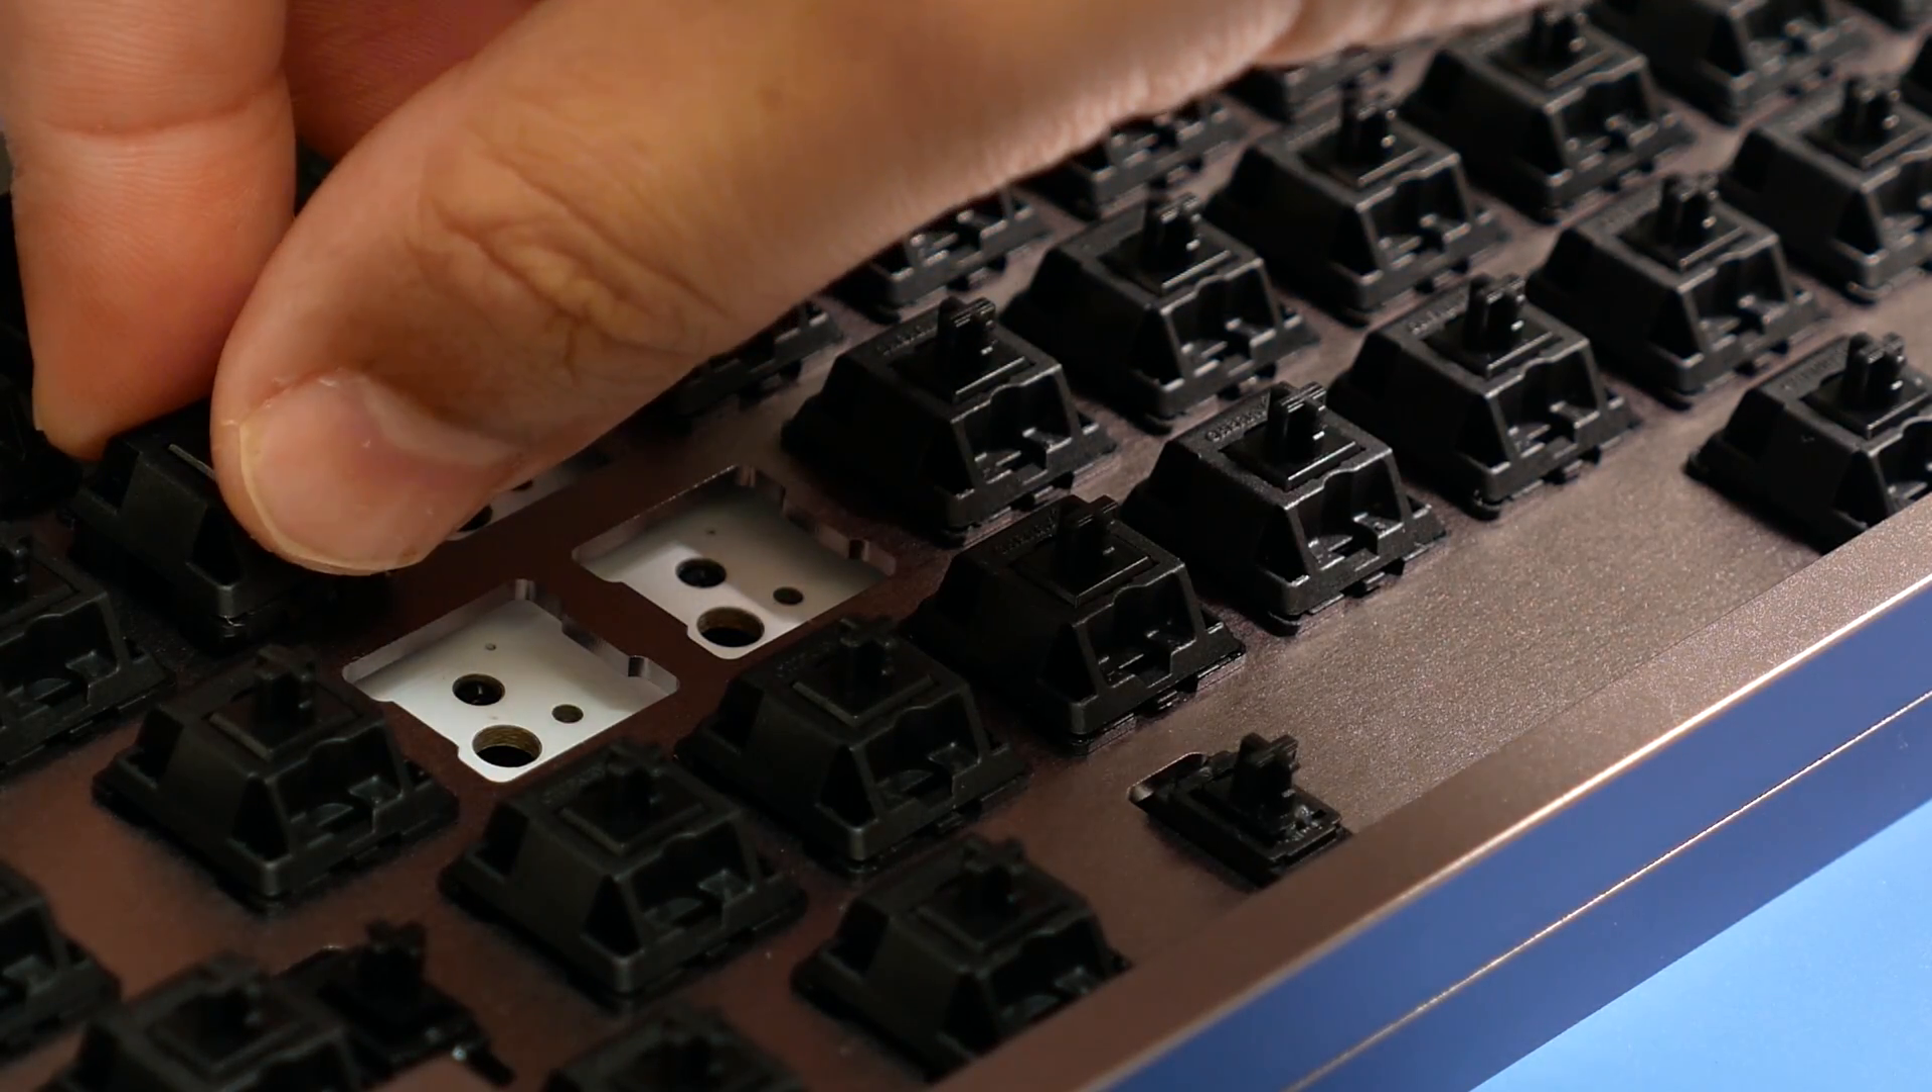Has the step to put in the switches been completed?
No.